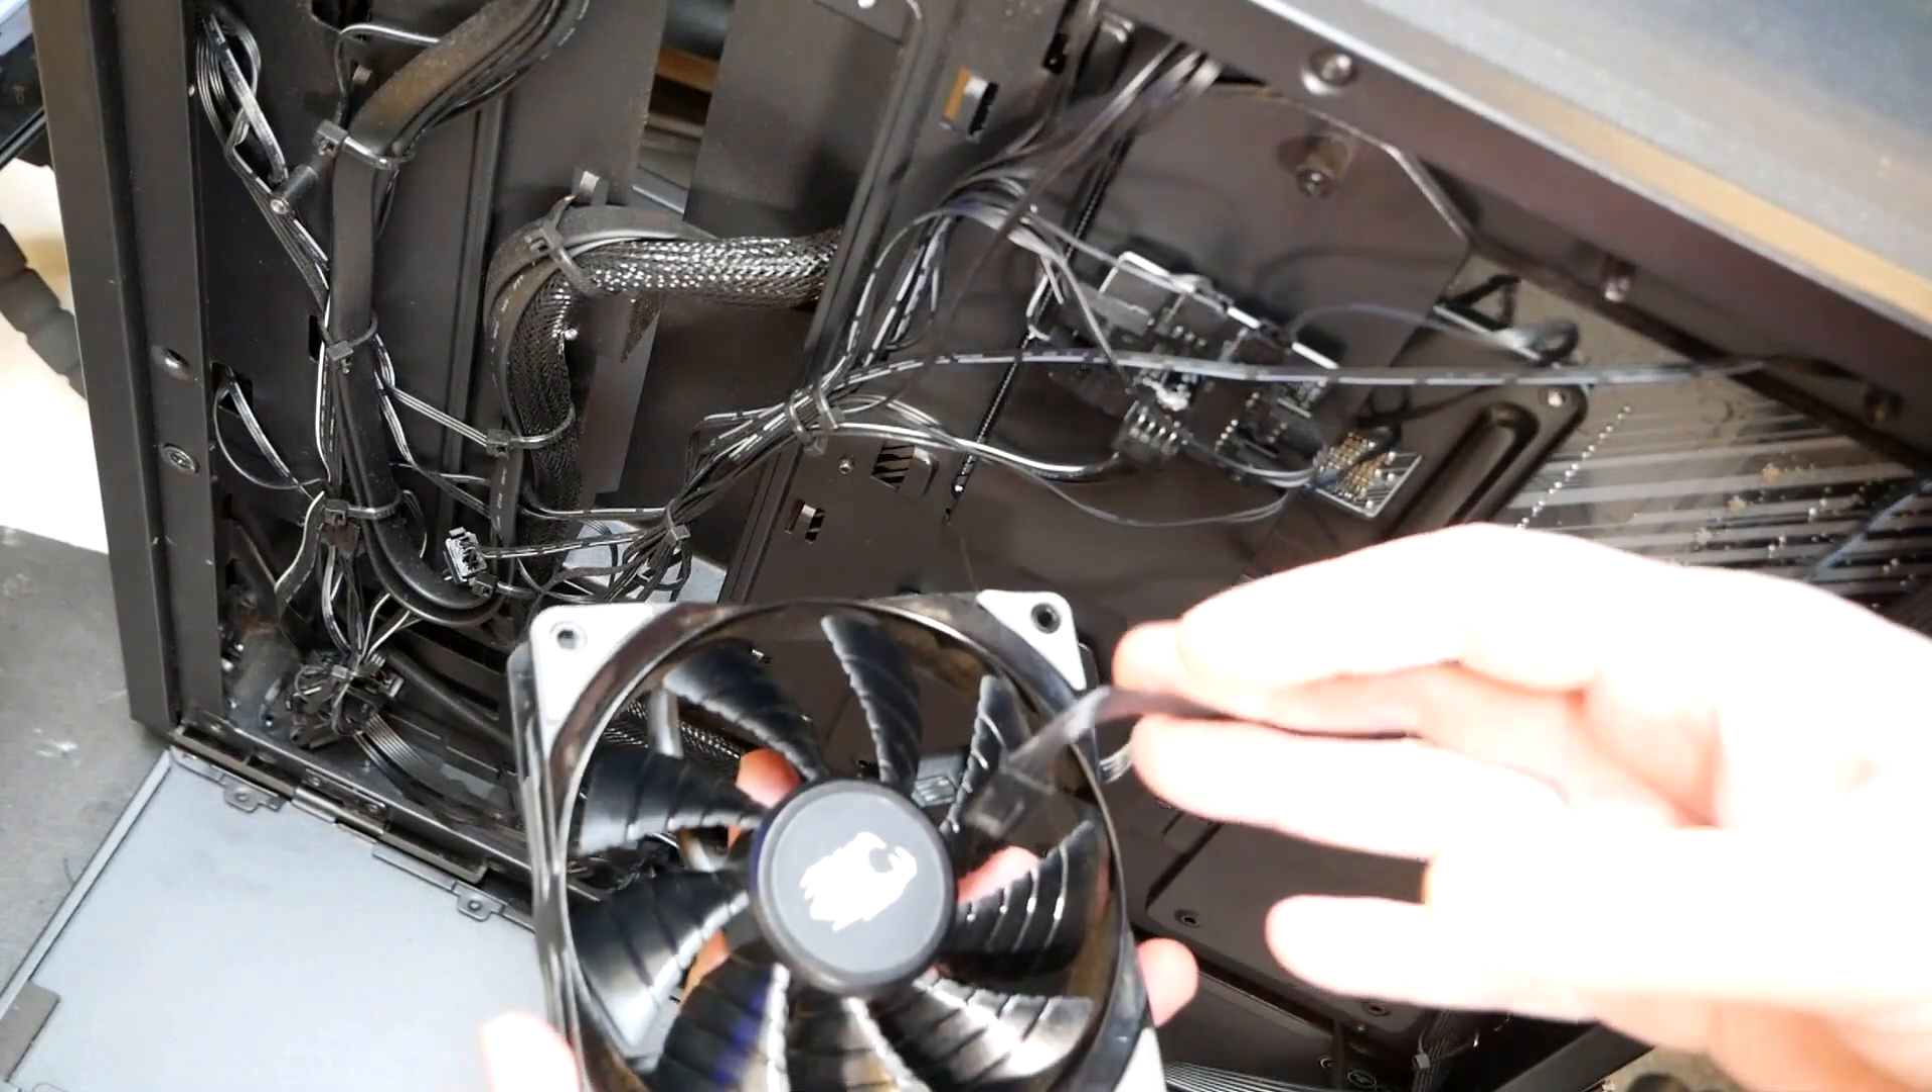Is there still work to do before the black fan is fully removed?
No.